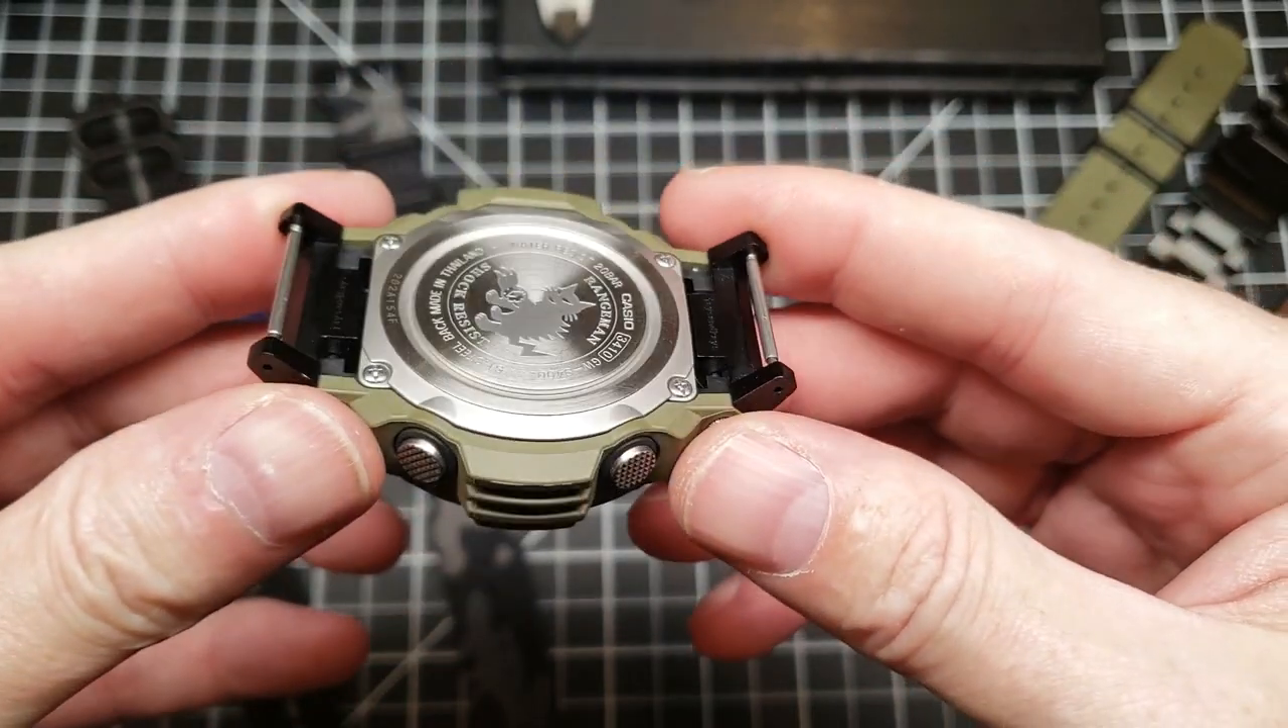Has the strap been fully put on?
No.